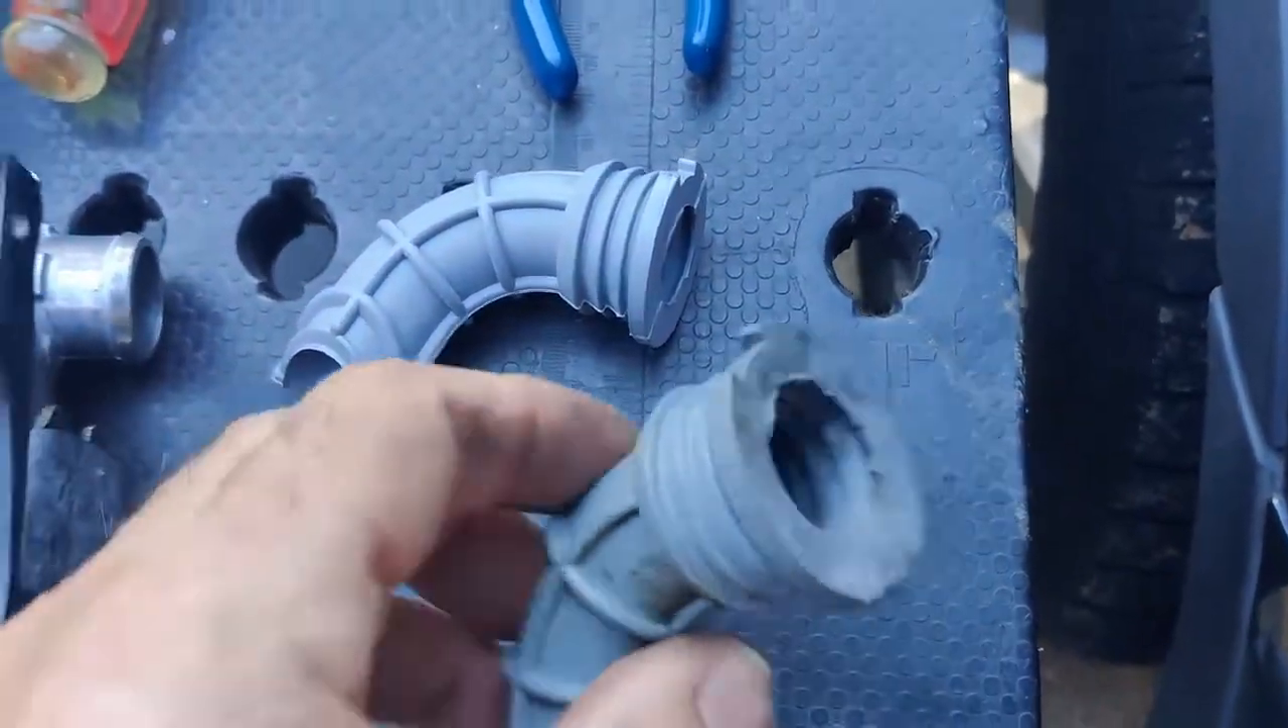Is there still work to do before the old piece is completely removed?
No.